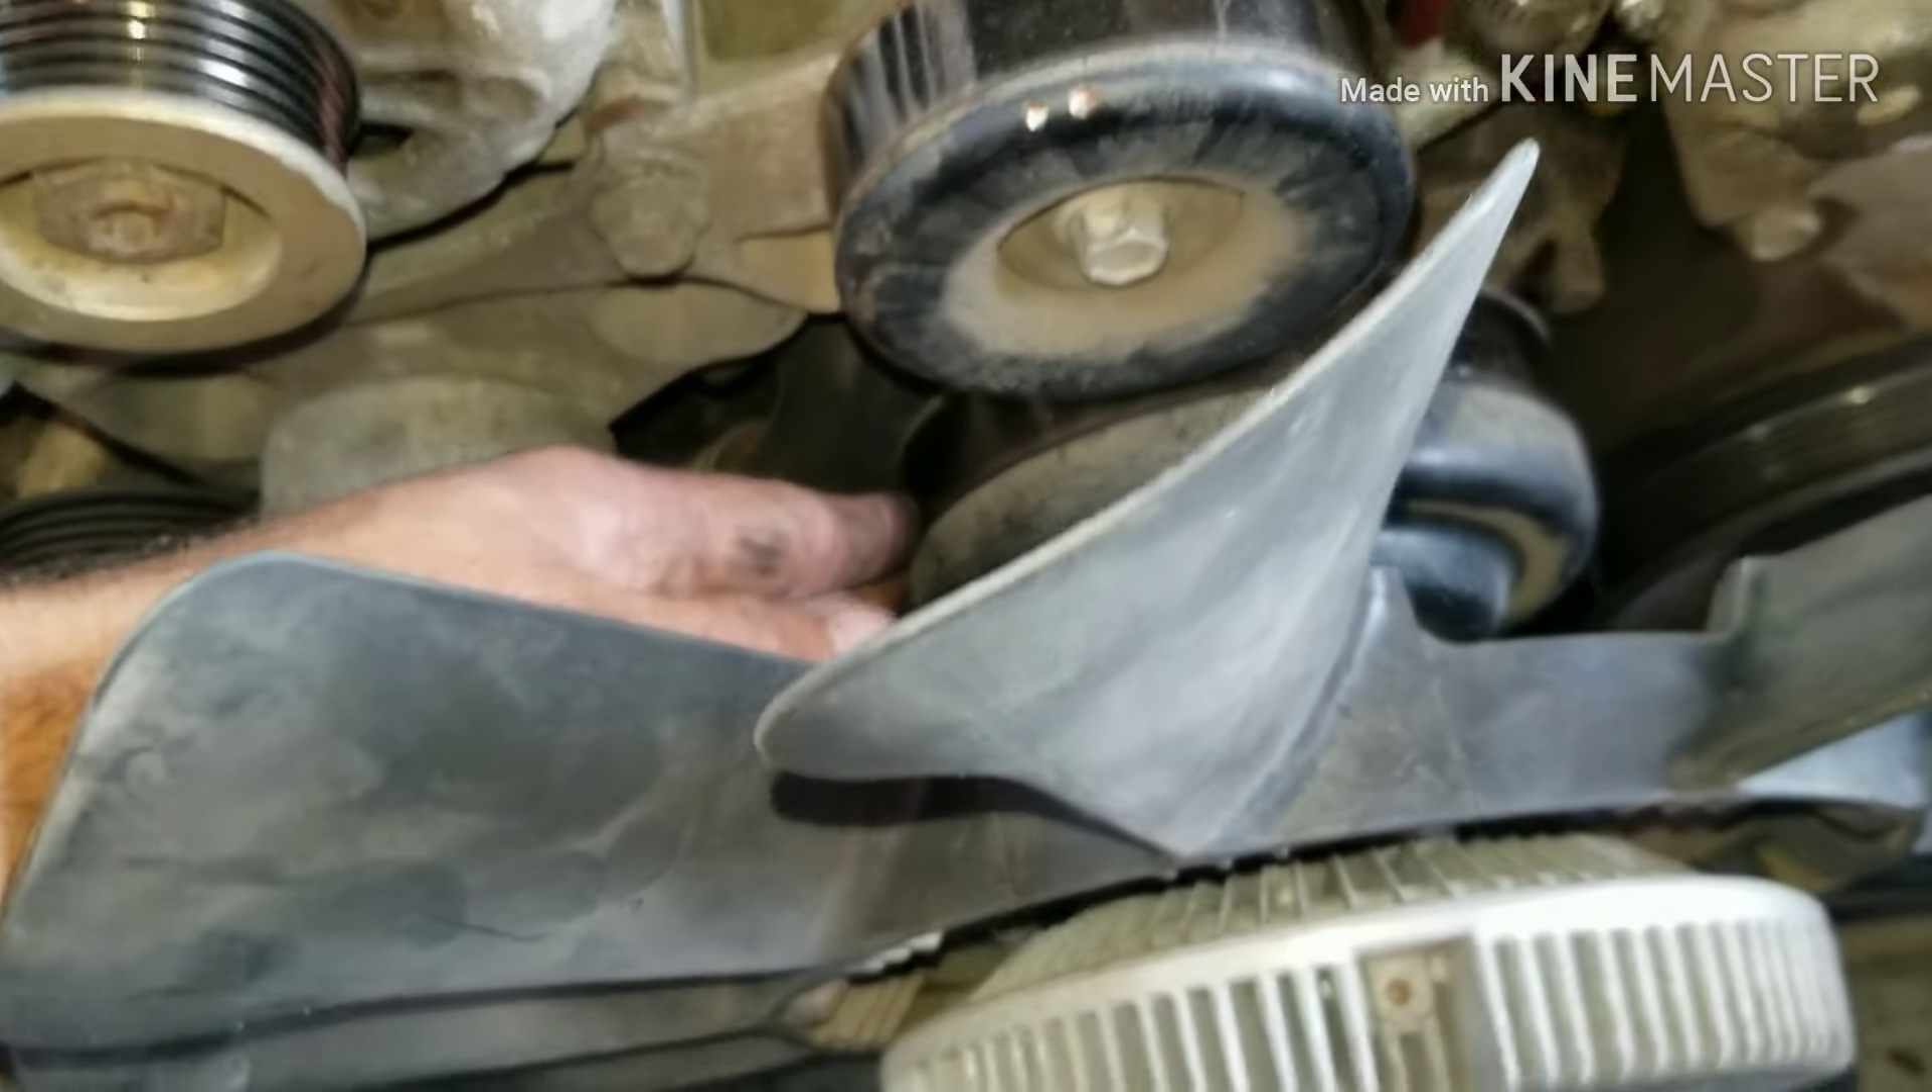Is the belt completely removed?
Yes.